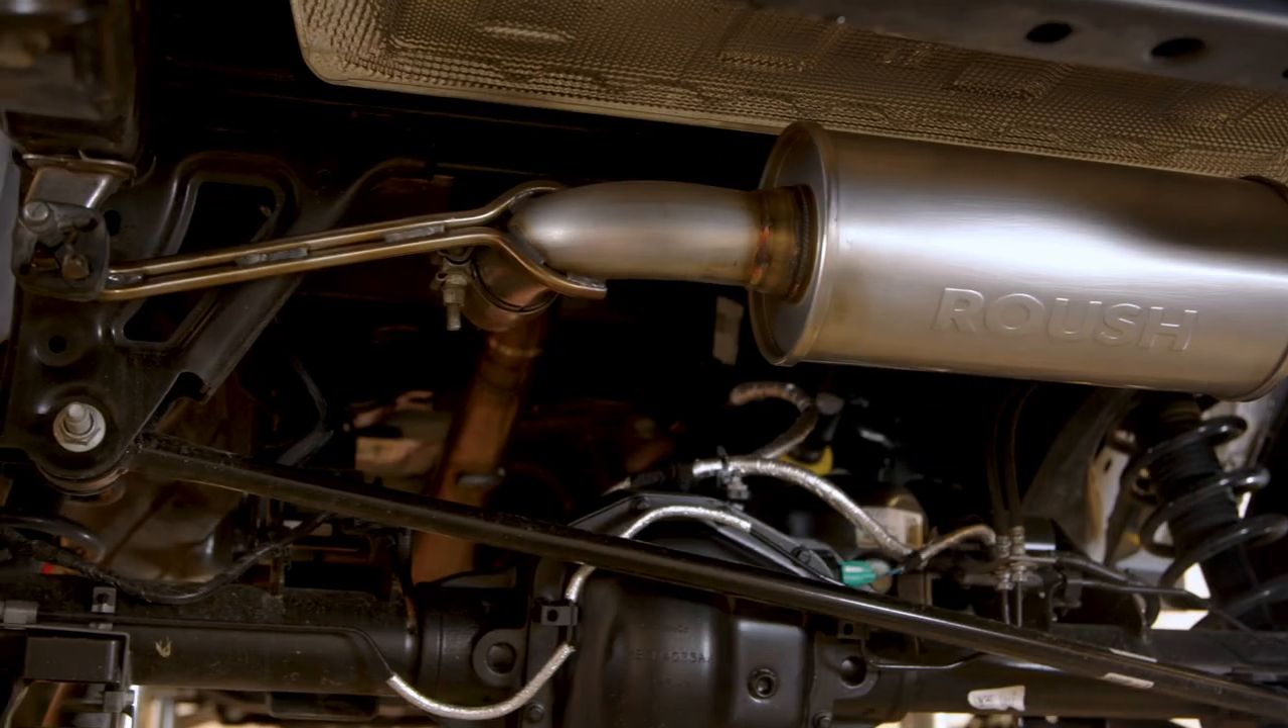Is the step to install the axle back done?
Yes.